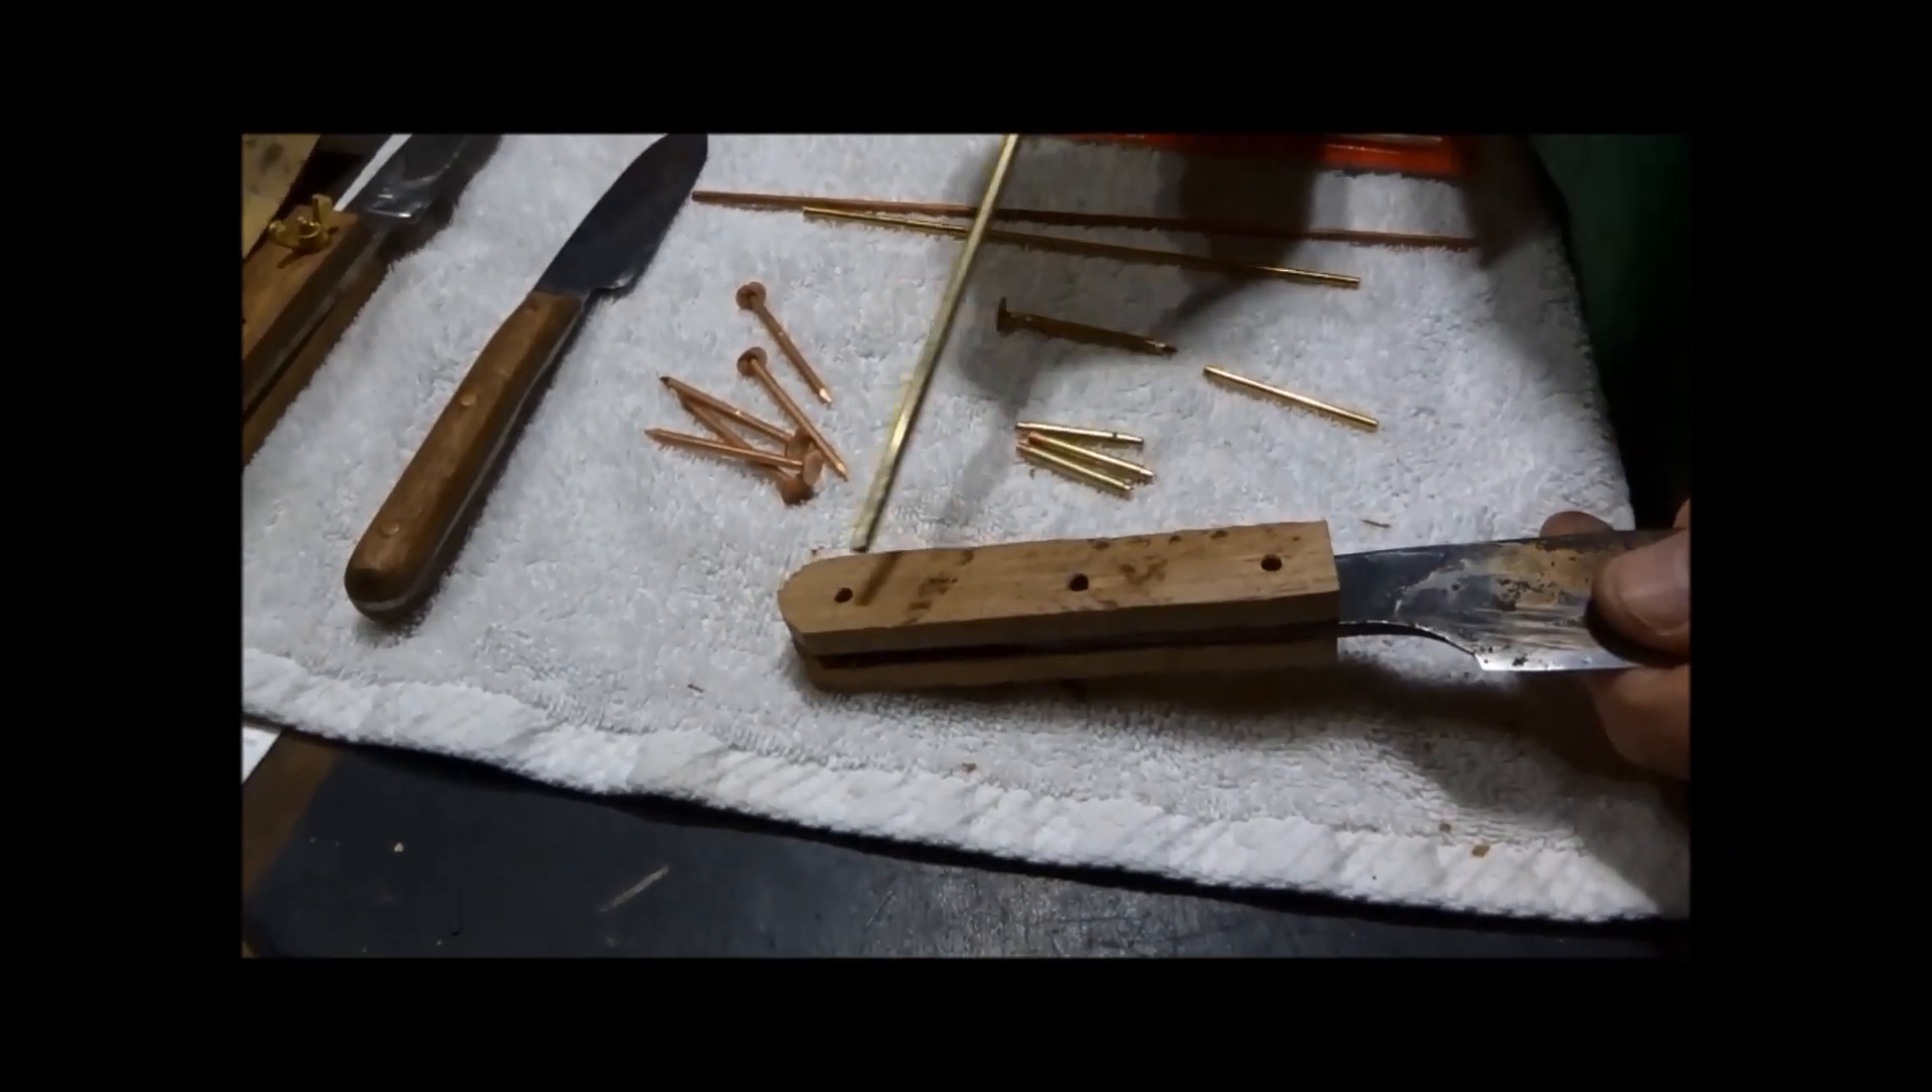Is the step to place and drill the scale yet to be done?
No.